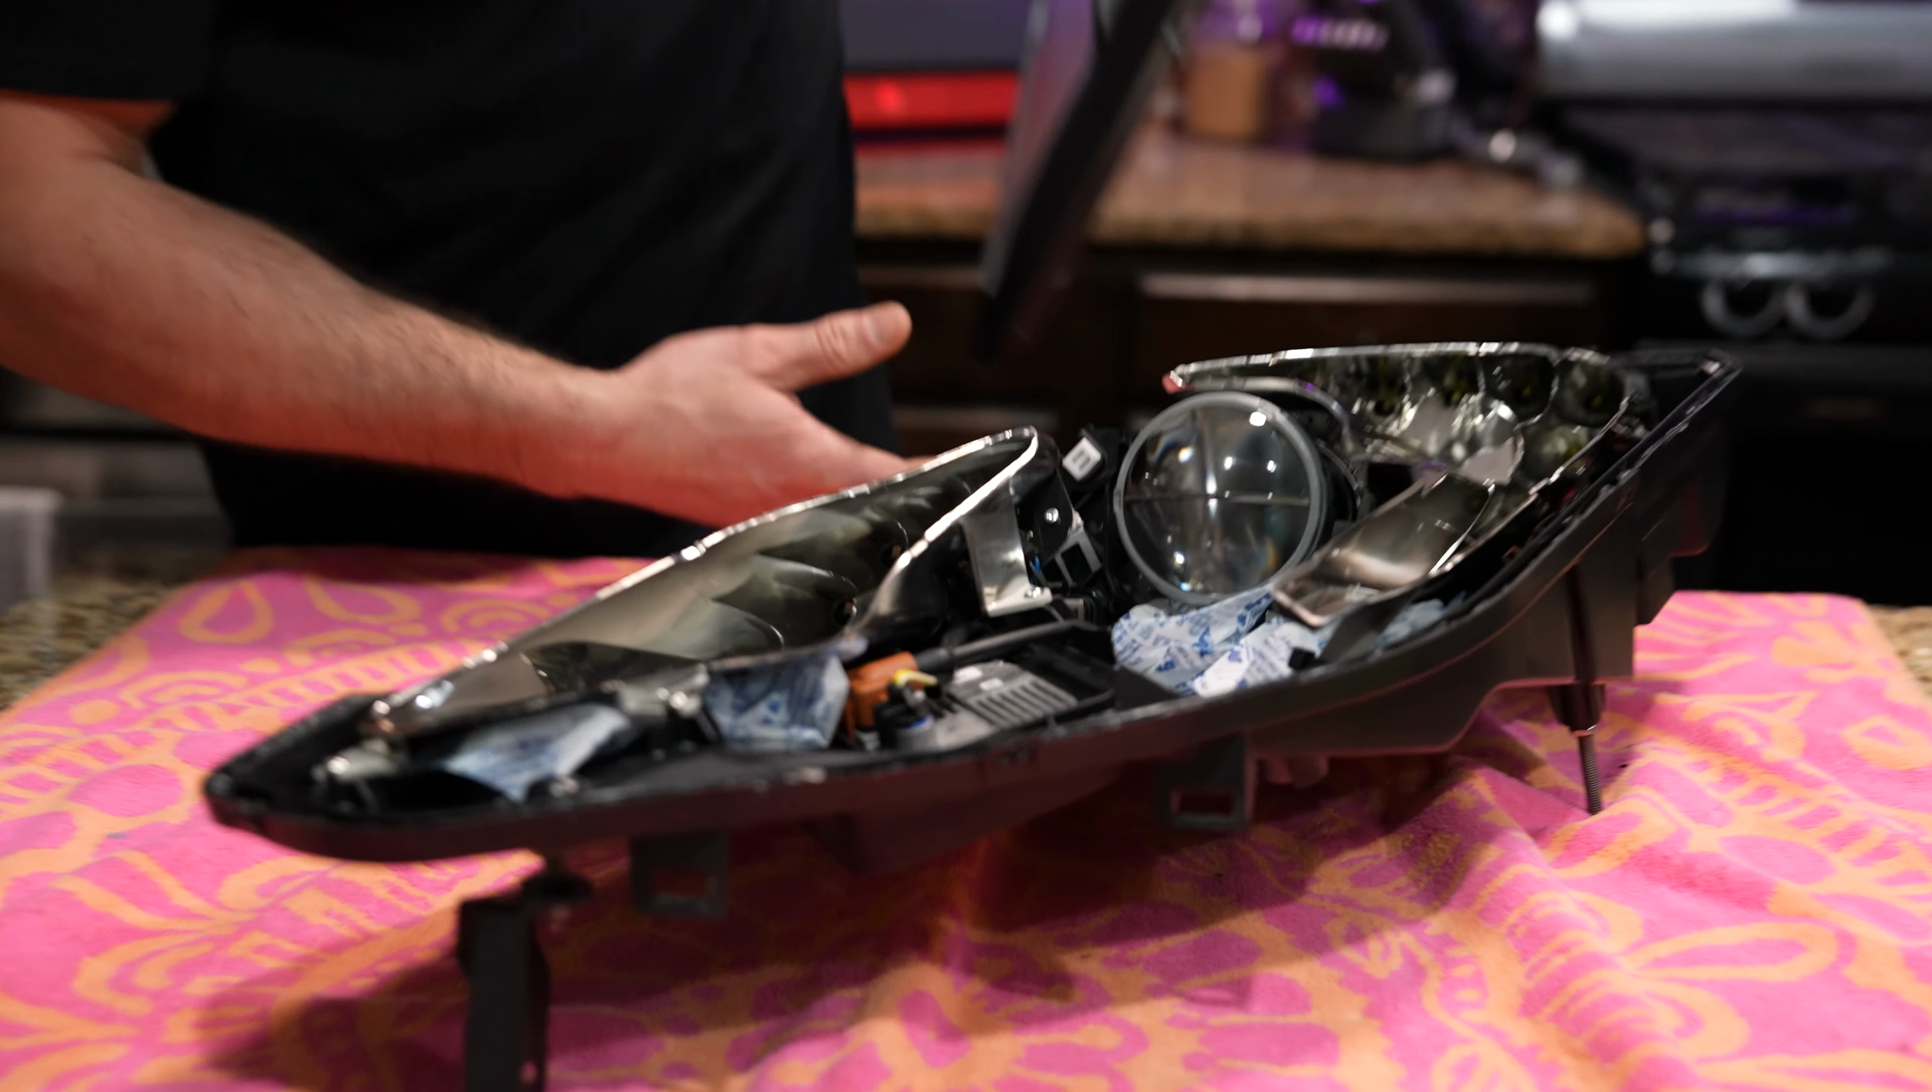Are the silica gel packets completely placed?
Yes.